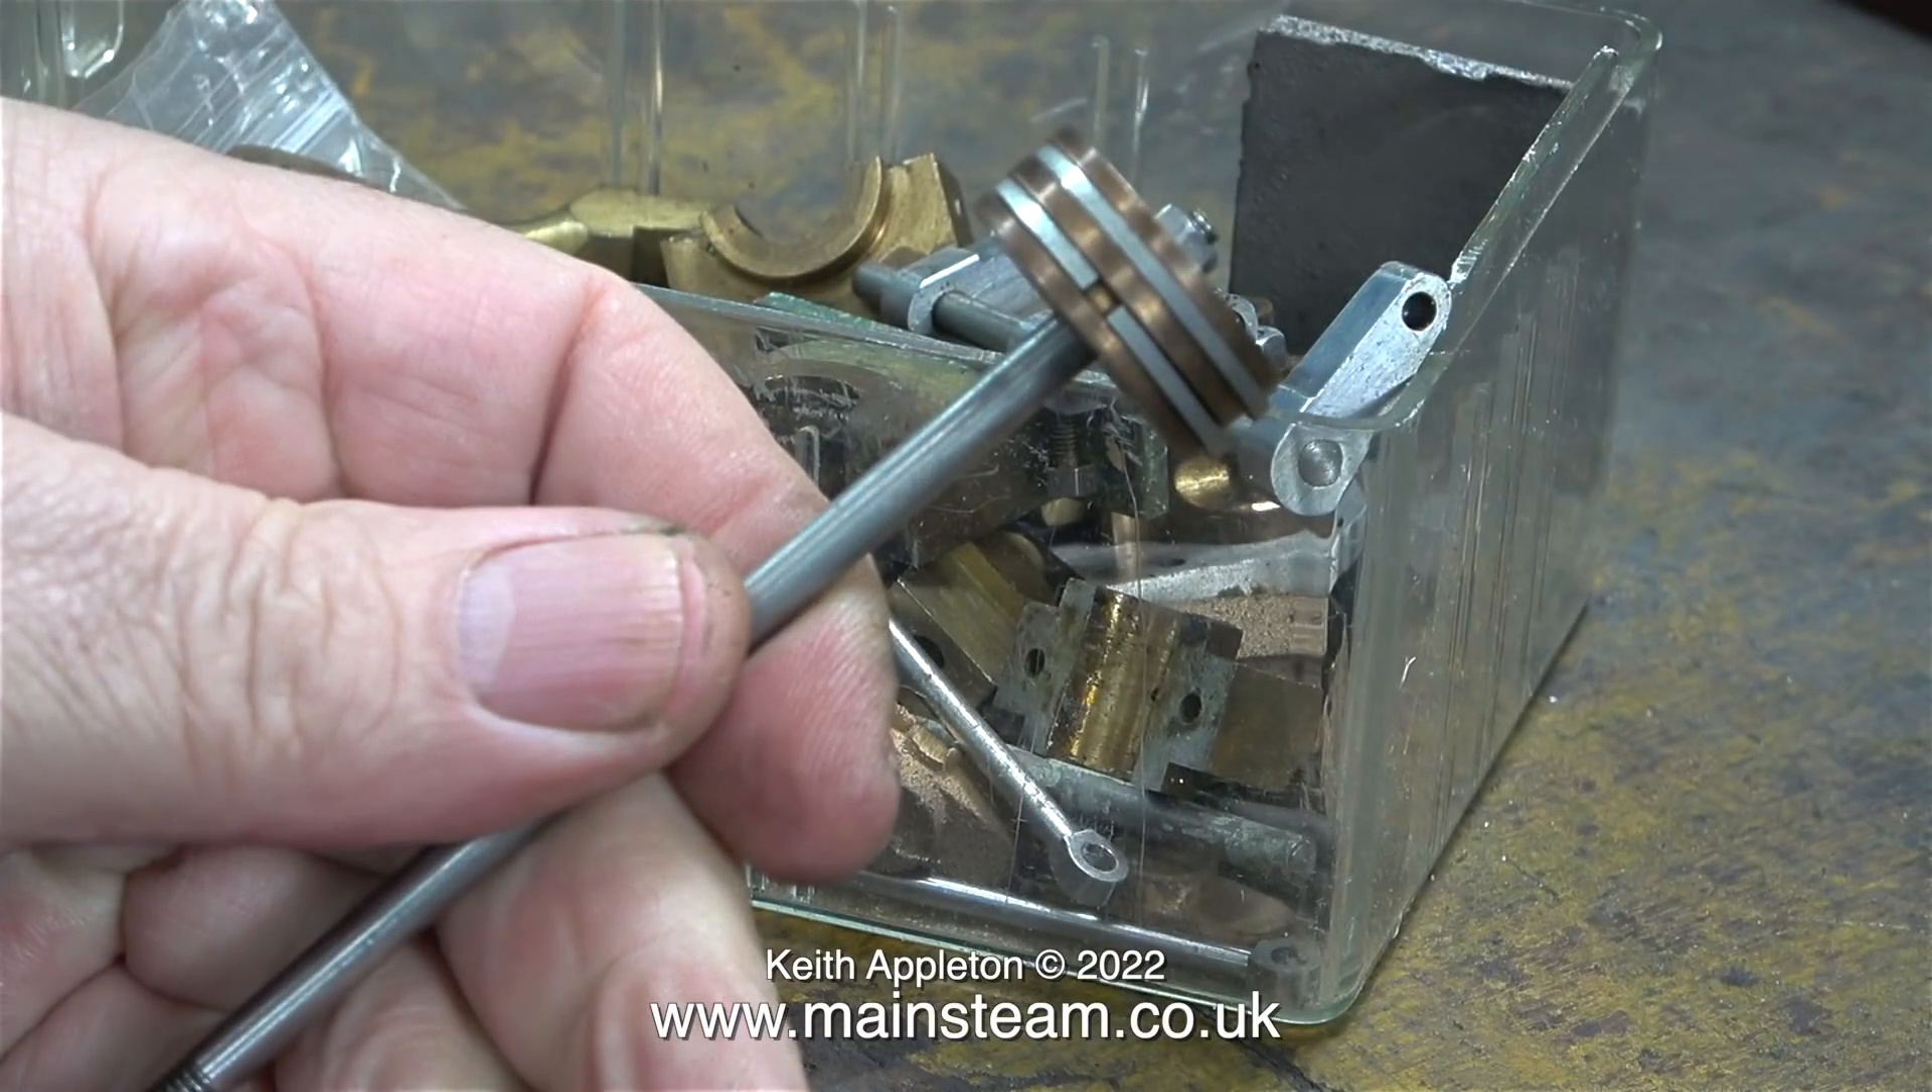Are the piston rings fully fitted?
Yes.